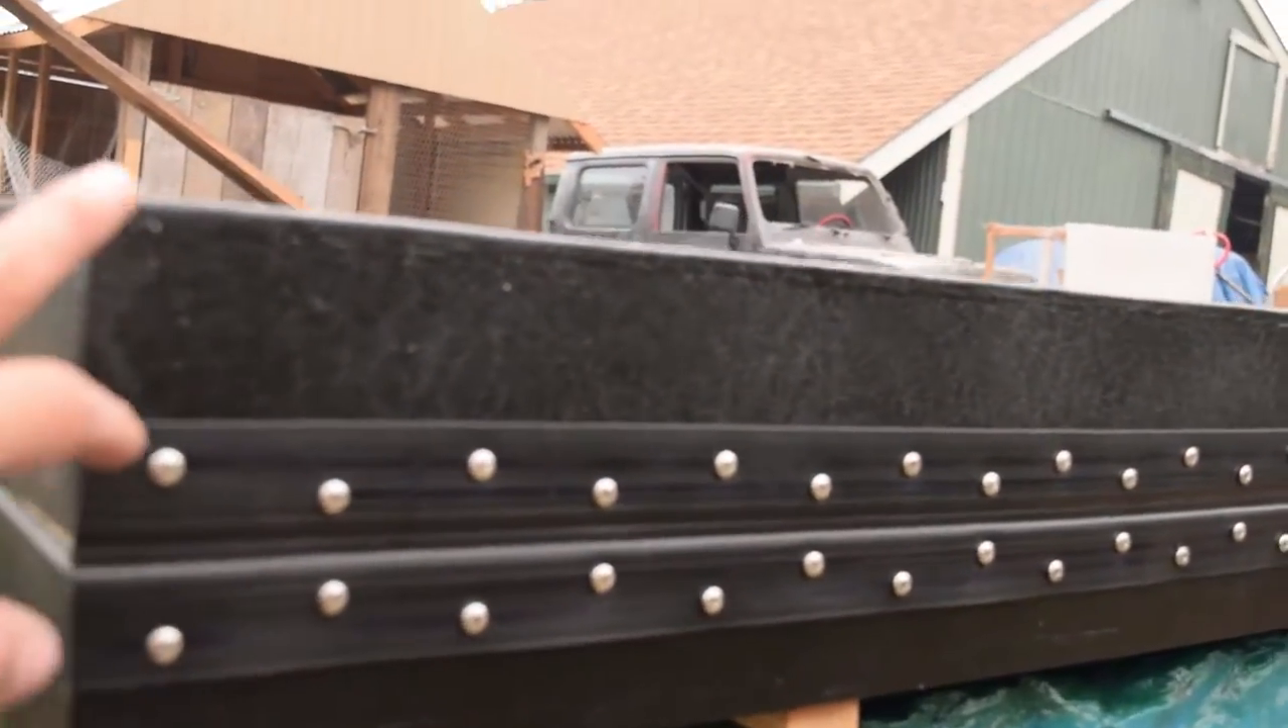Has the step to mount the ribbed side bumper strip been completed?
Yes.